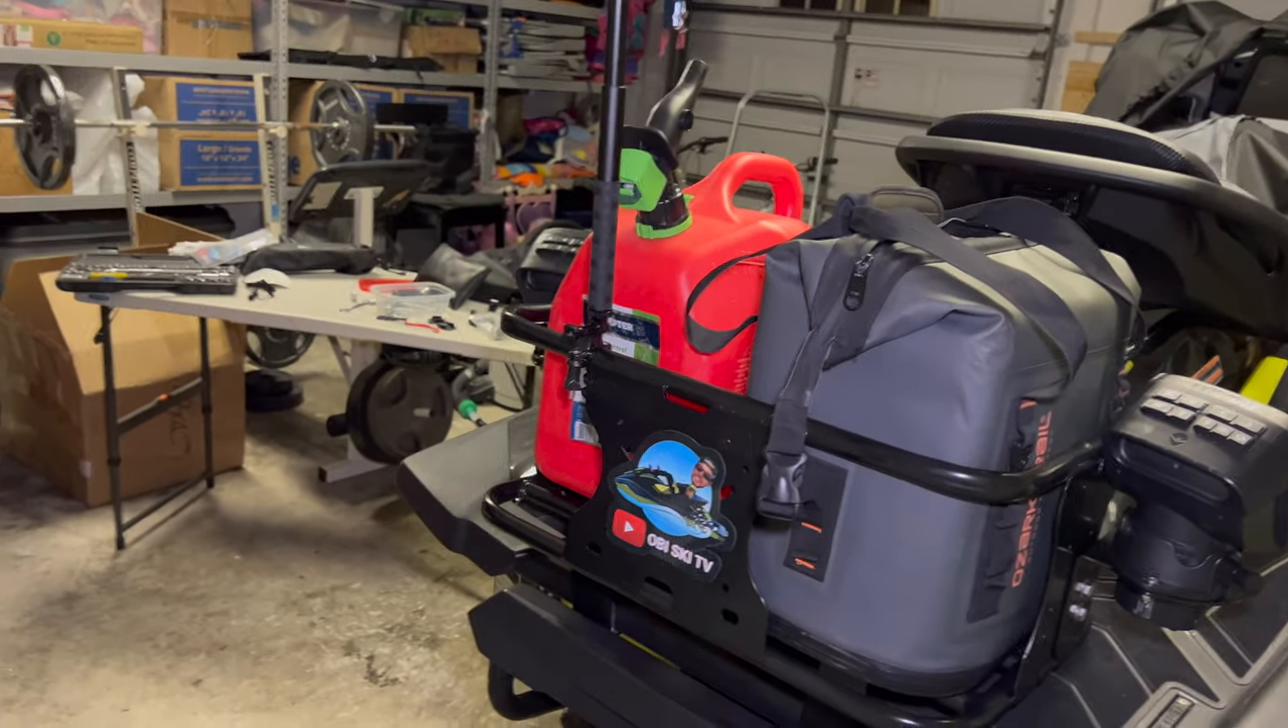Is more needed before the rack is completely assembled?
No.